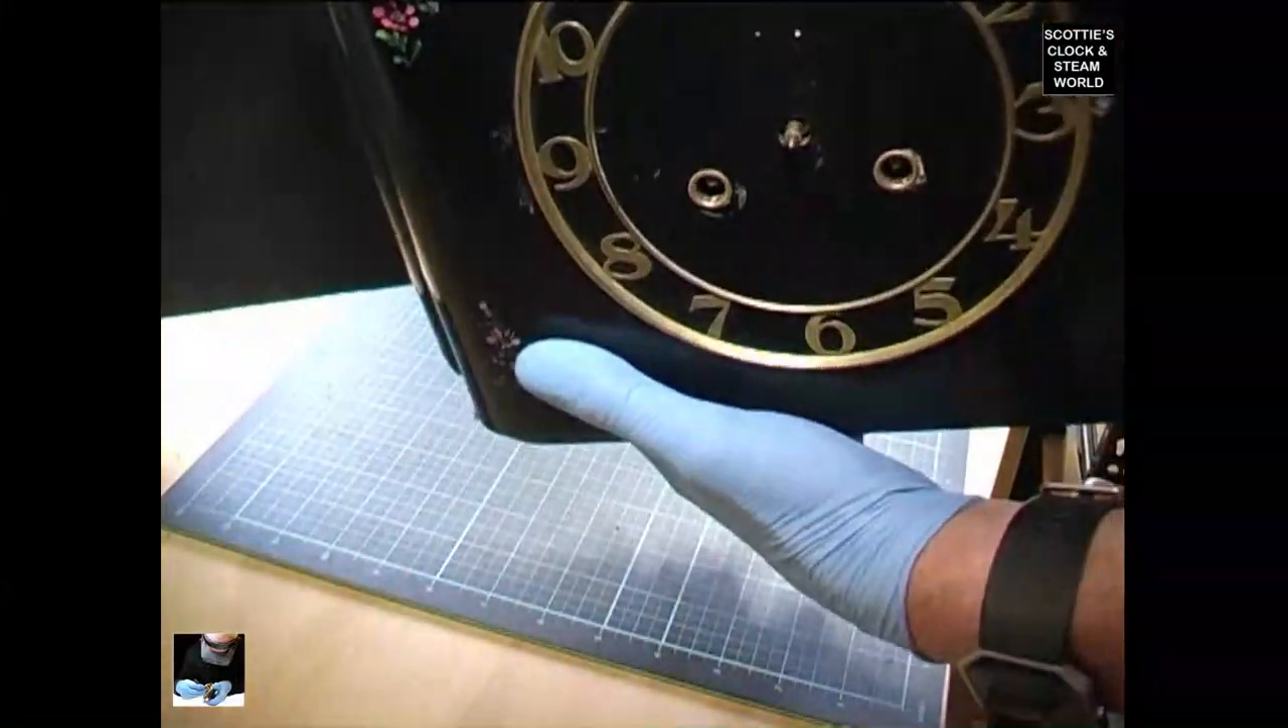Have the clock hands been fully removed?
Yes.